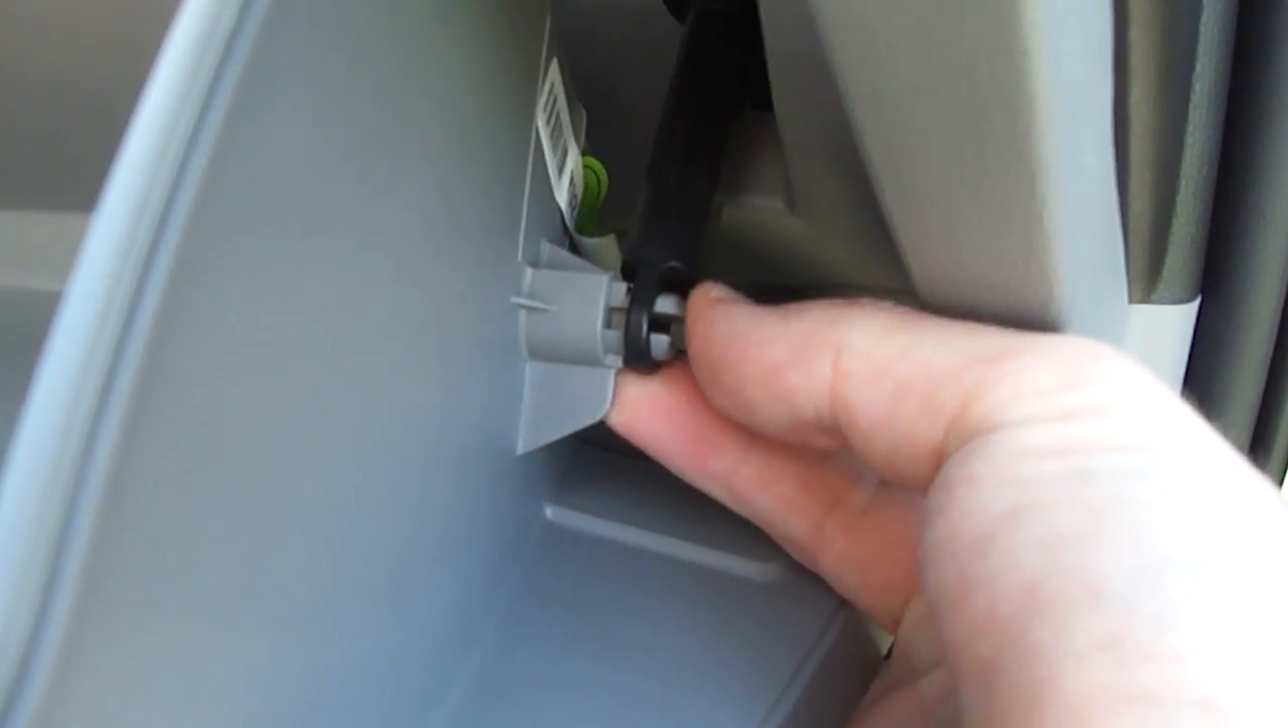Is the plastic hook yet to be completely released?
Yes.